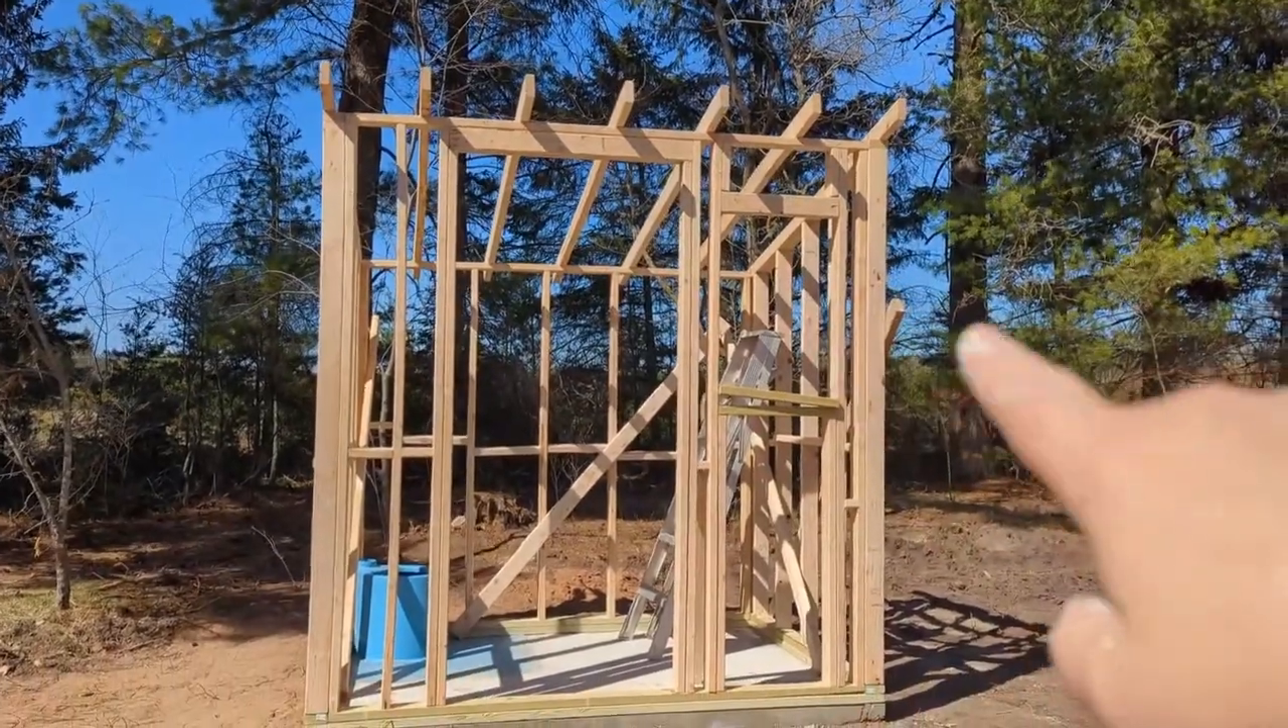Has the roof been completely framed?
Yes.